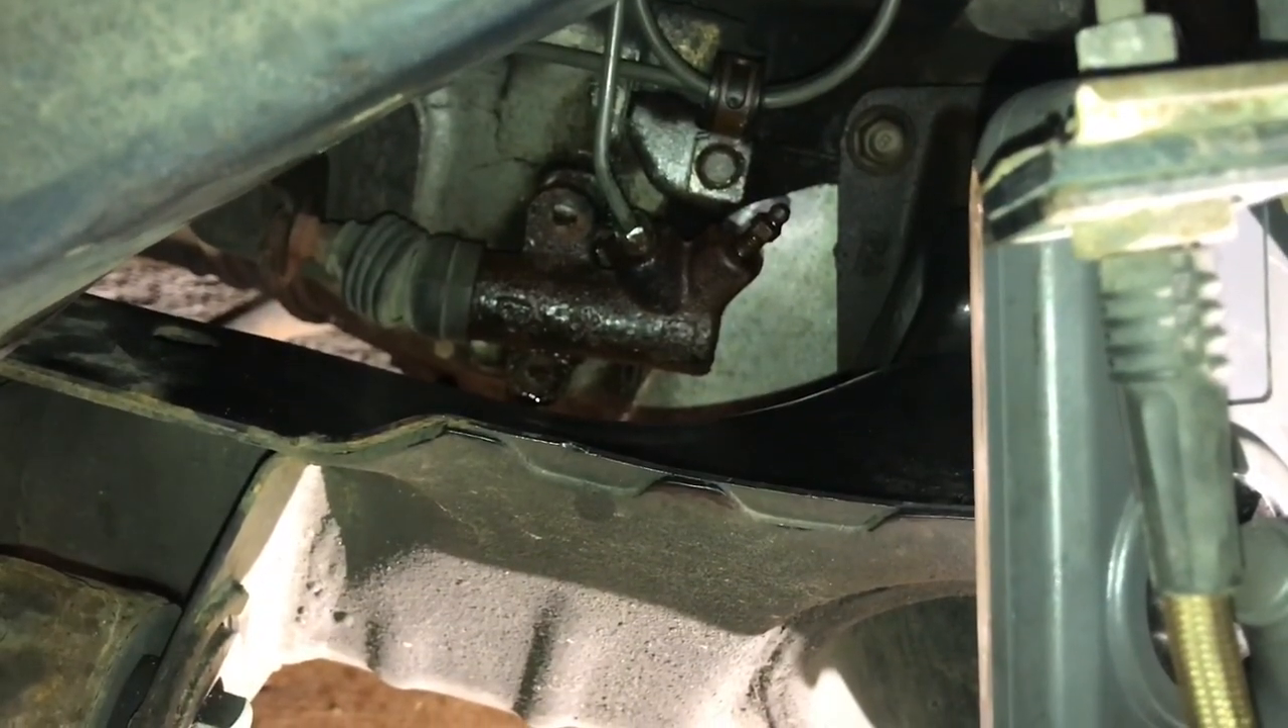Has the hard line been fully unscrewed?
No.